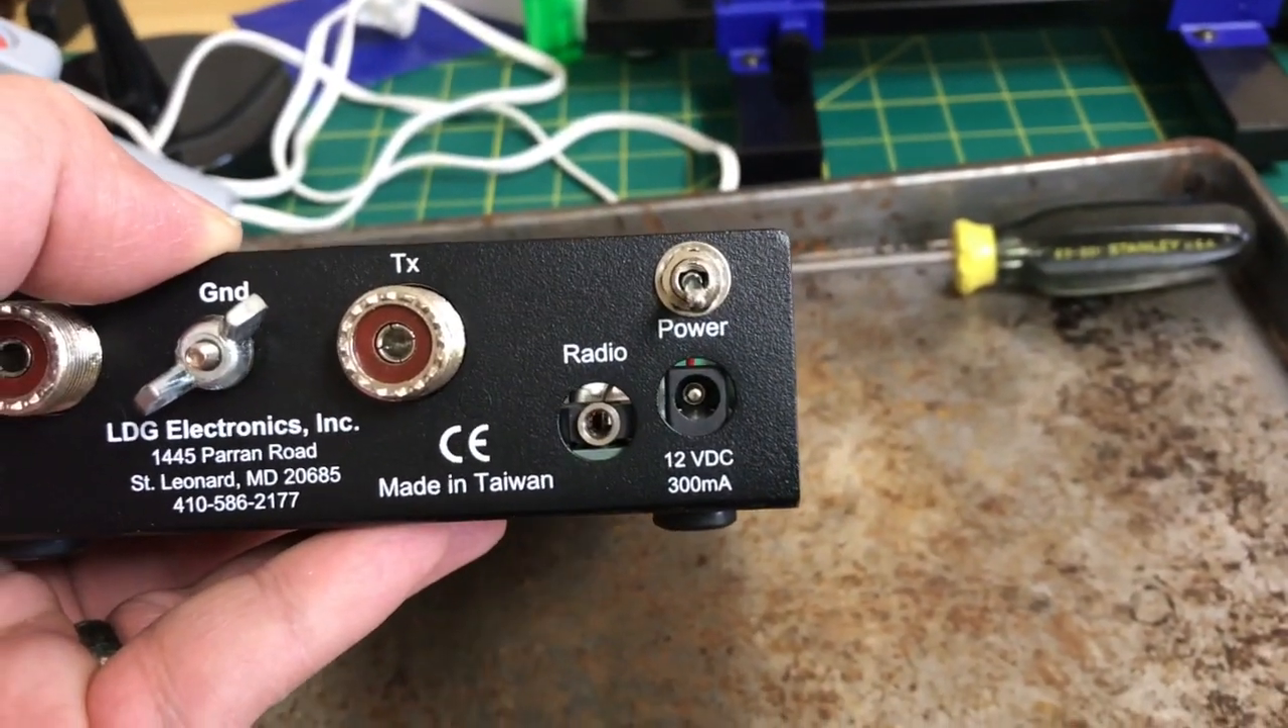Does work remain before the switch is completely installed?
No.